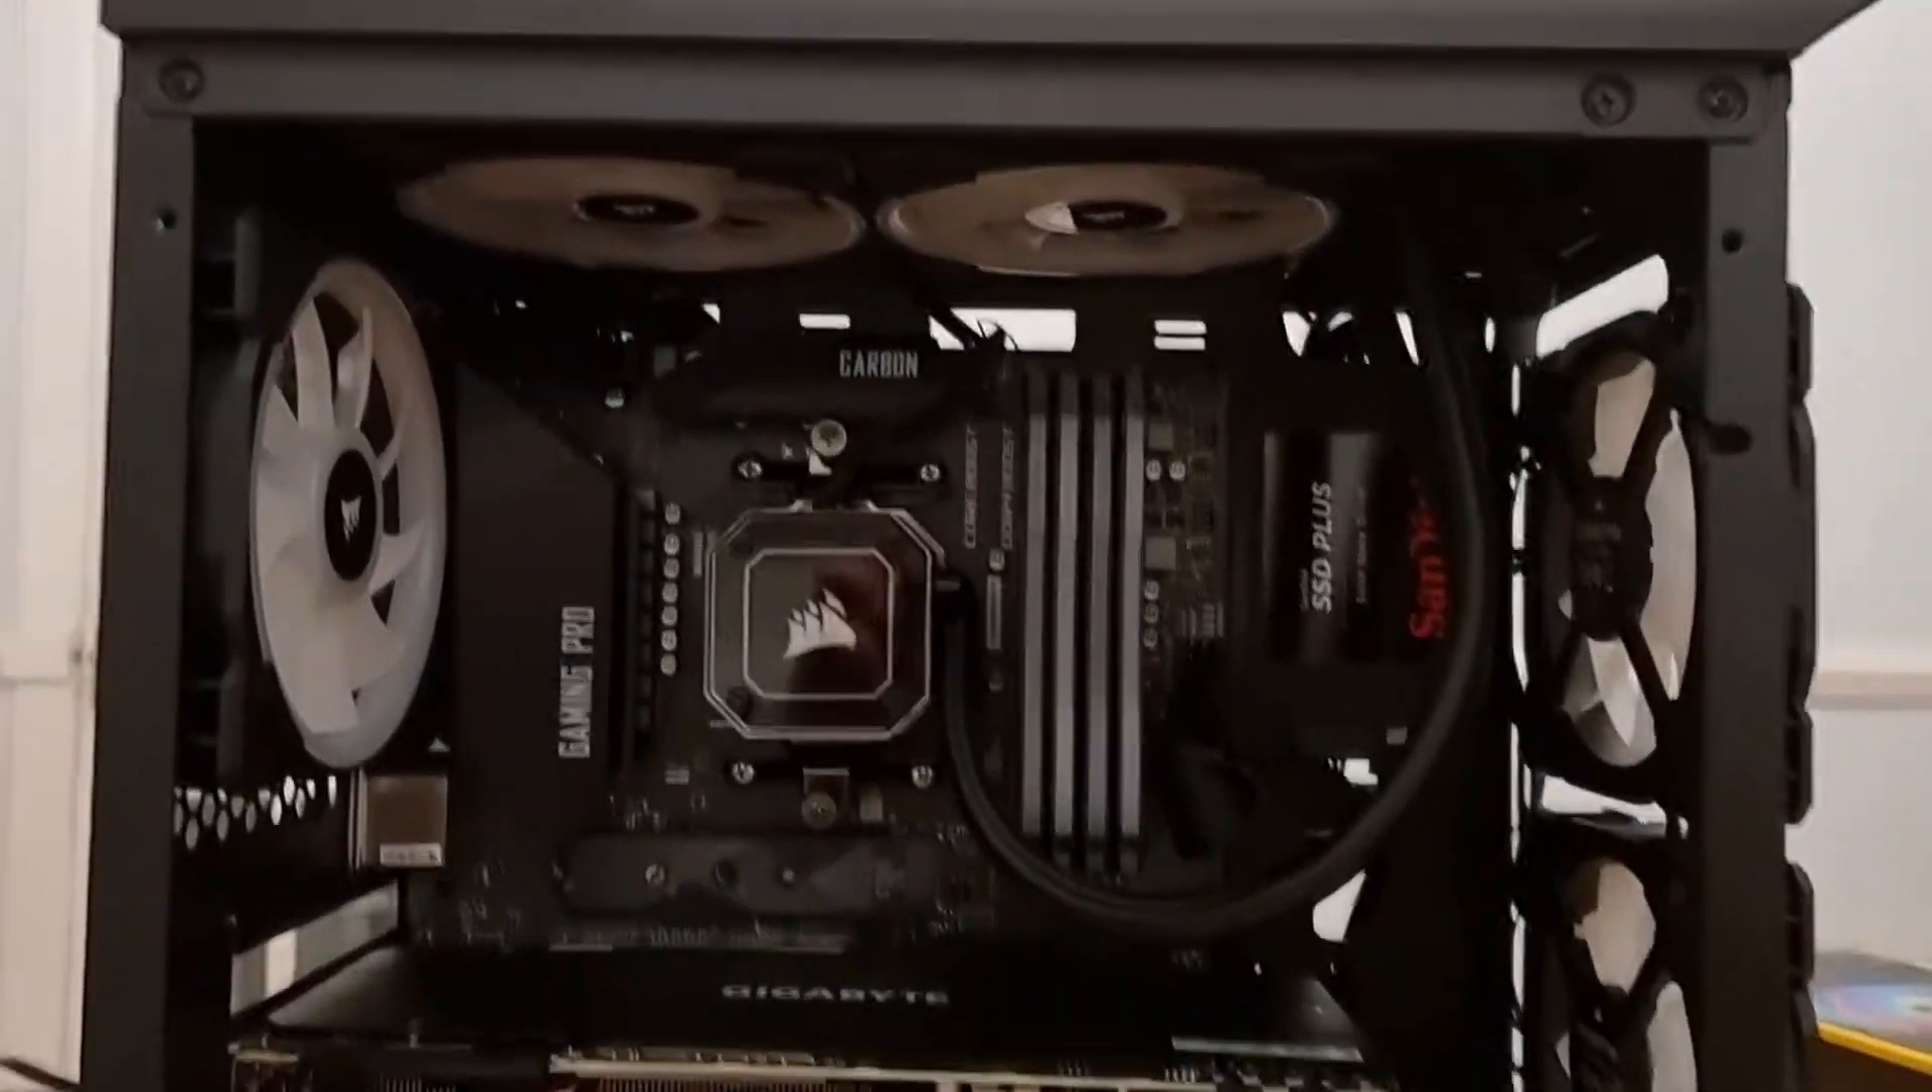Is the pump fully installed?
Yes.